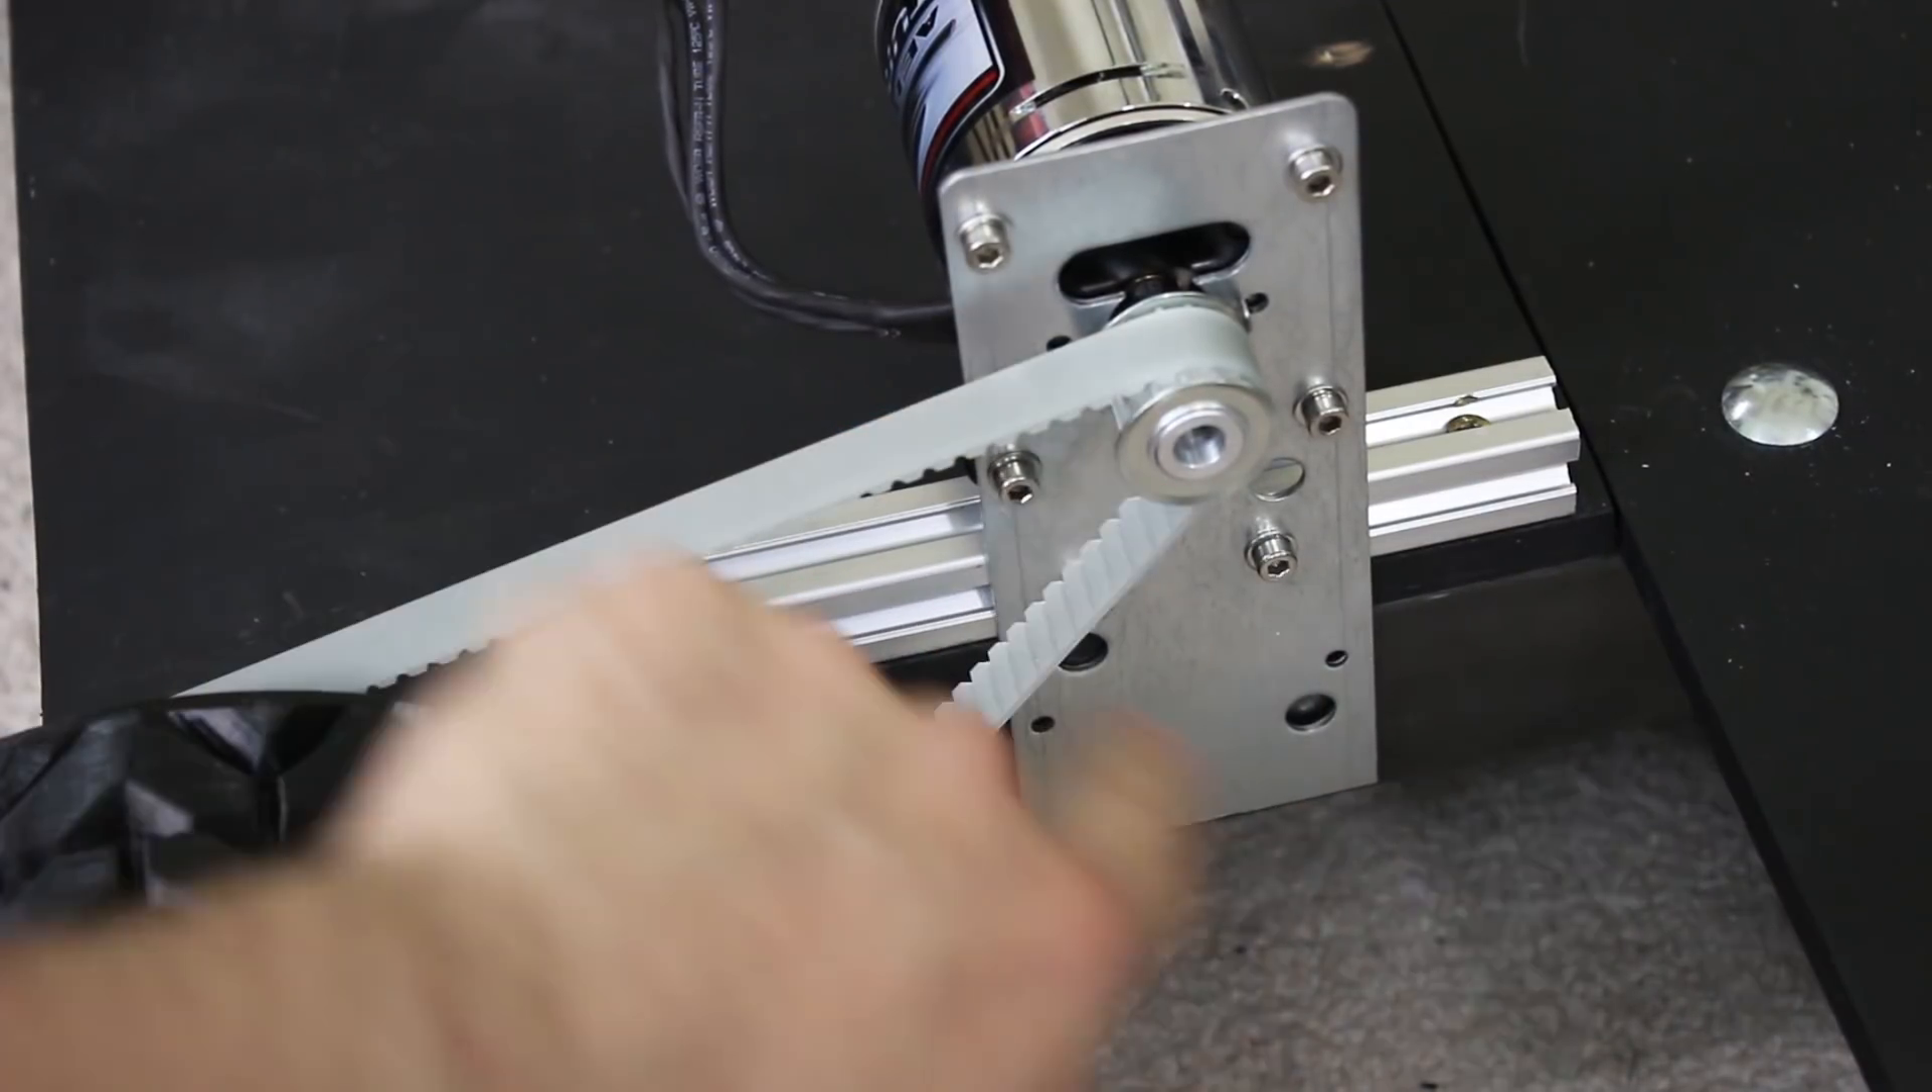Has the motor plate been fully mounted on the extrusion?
Yes.